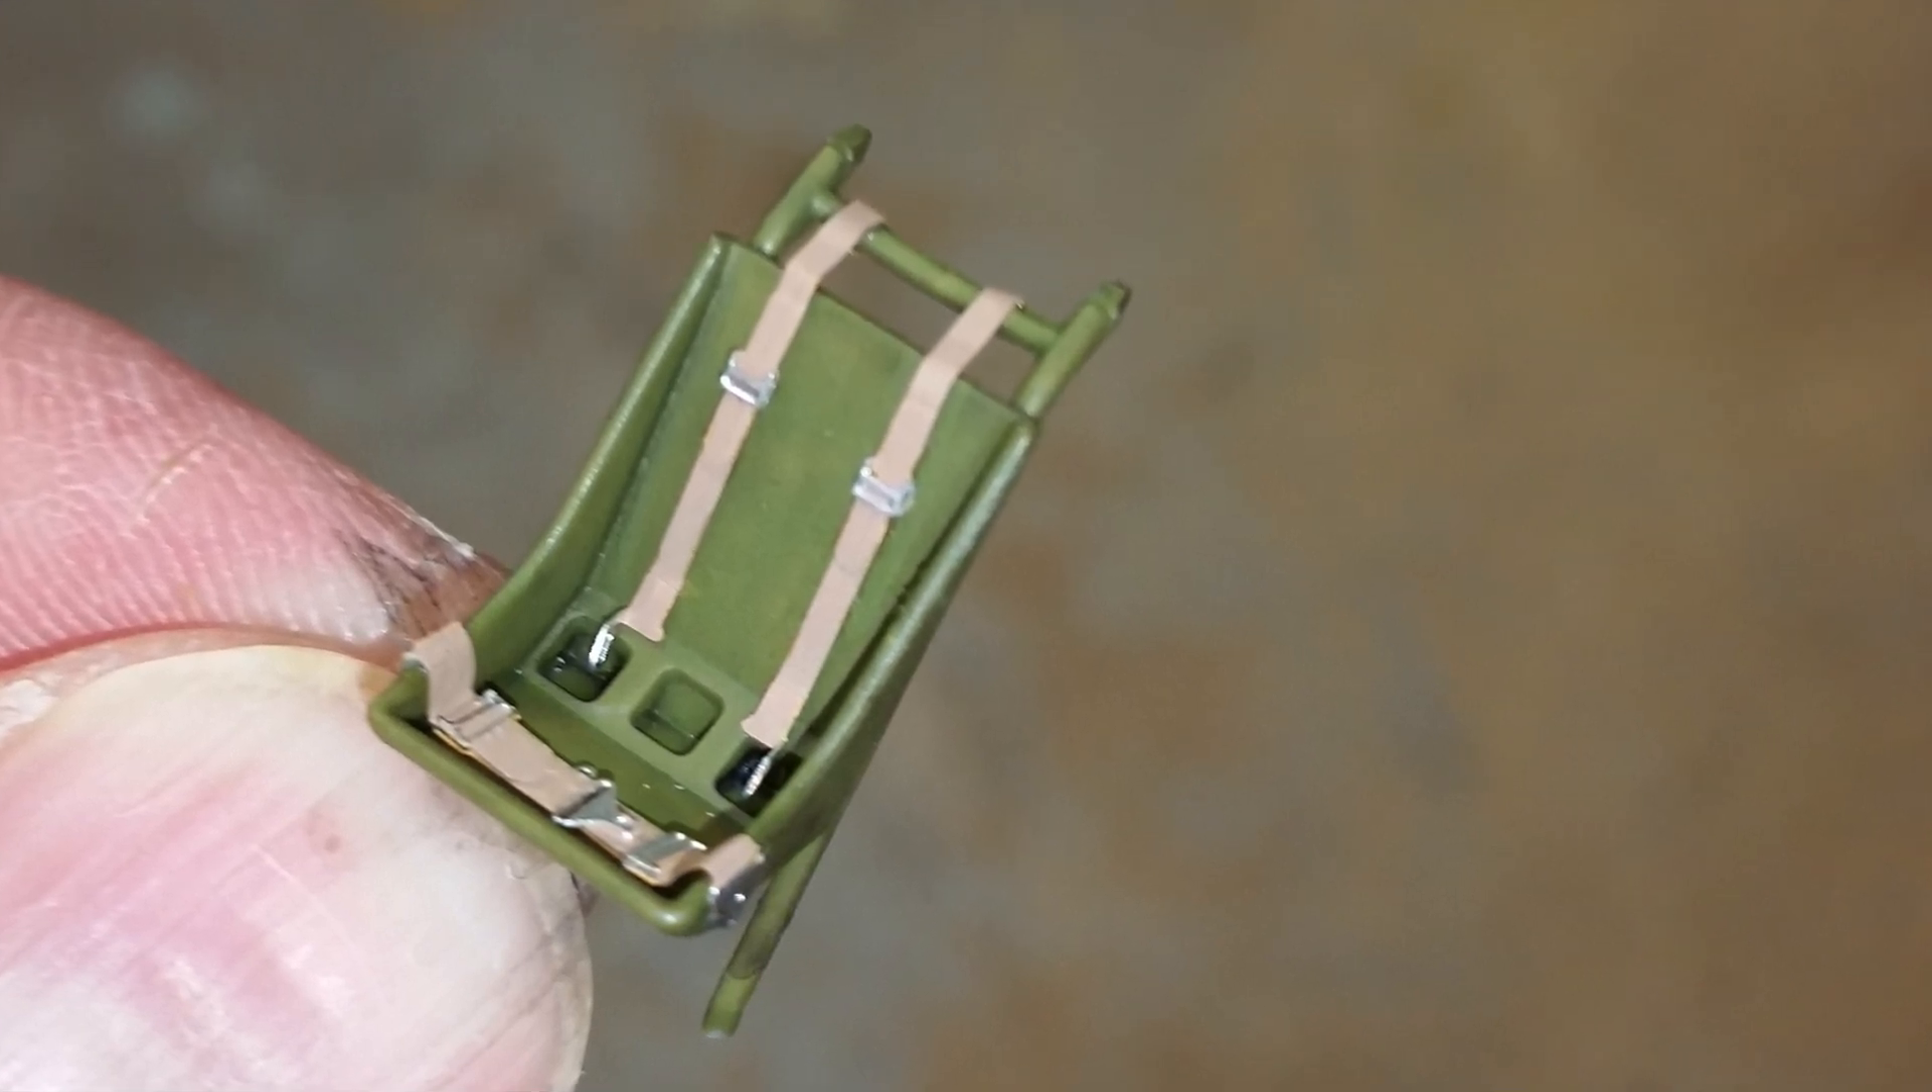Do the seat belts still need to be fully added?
No.